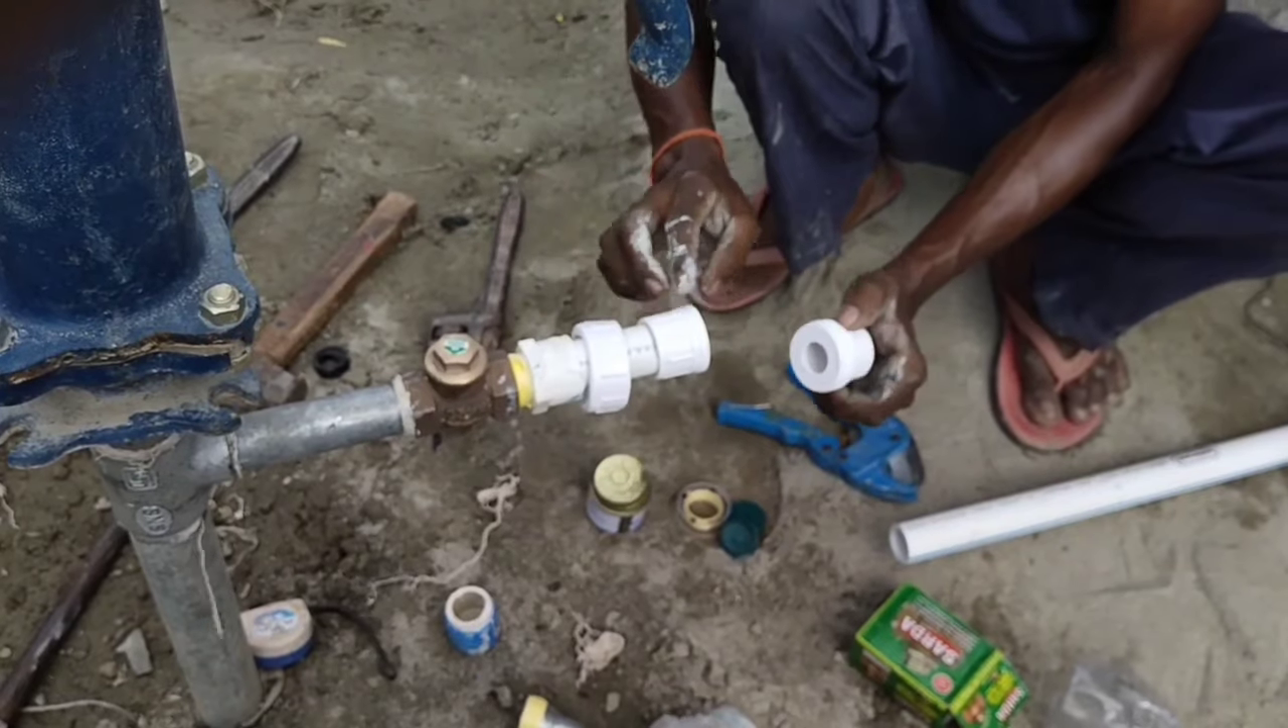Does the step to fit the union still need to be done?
No.